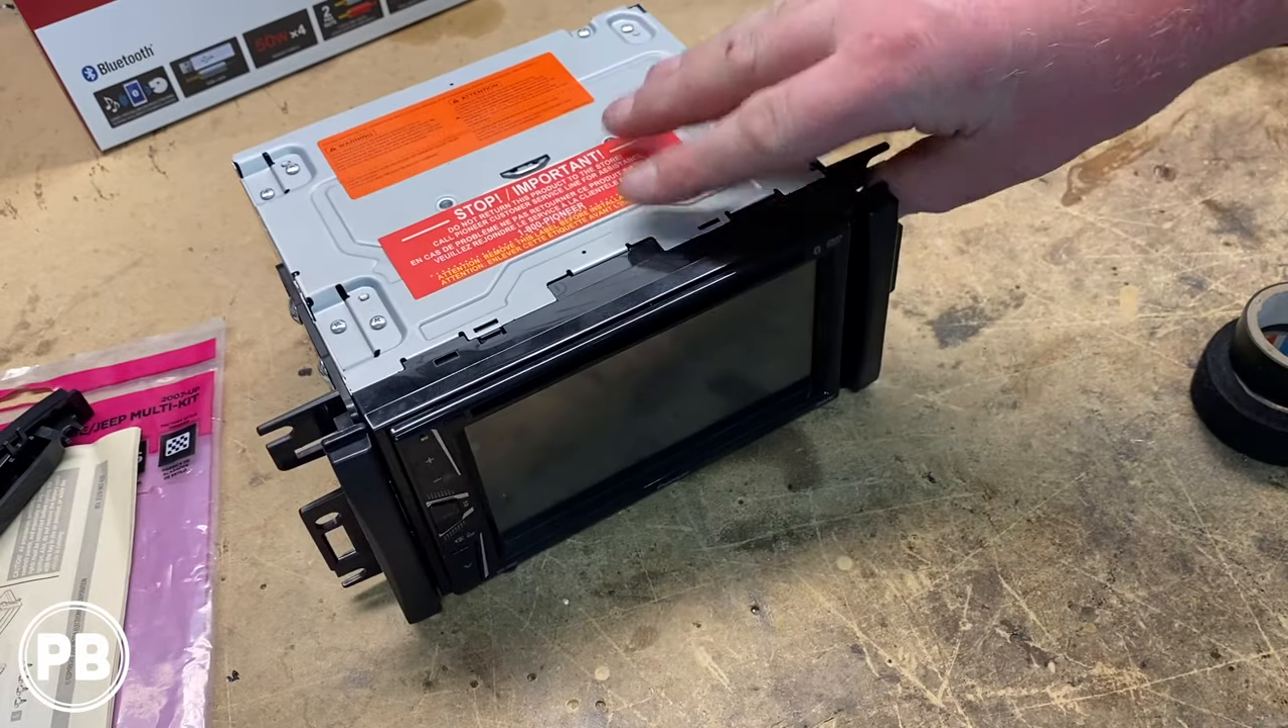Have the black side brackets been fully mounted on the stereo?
Yes.